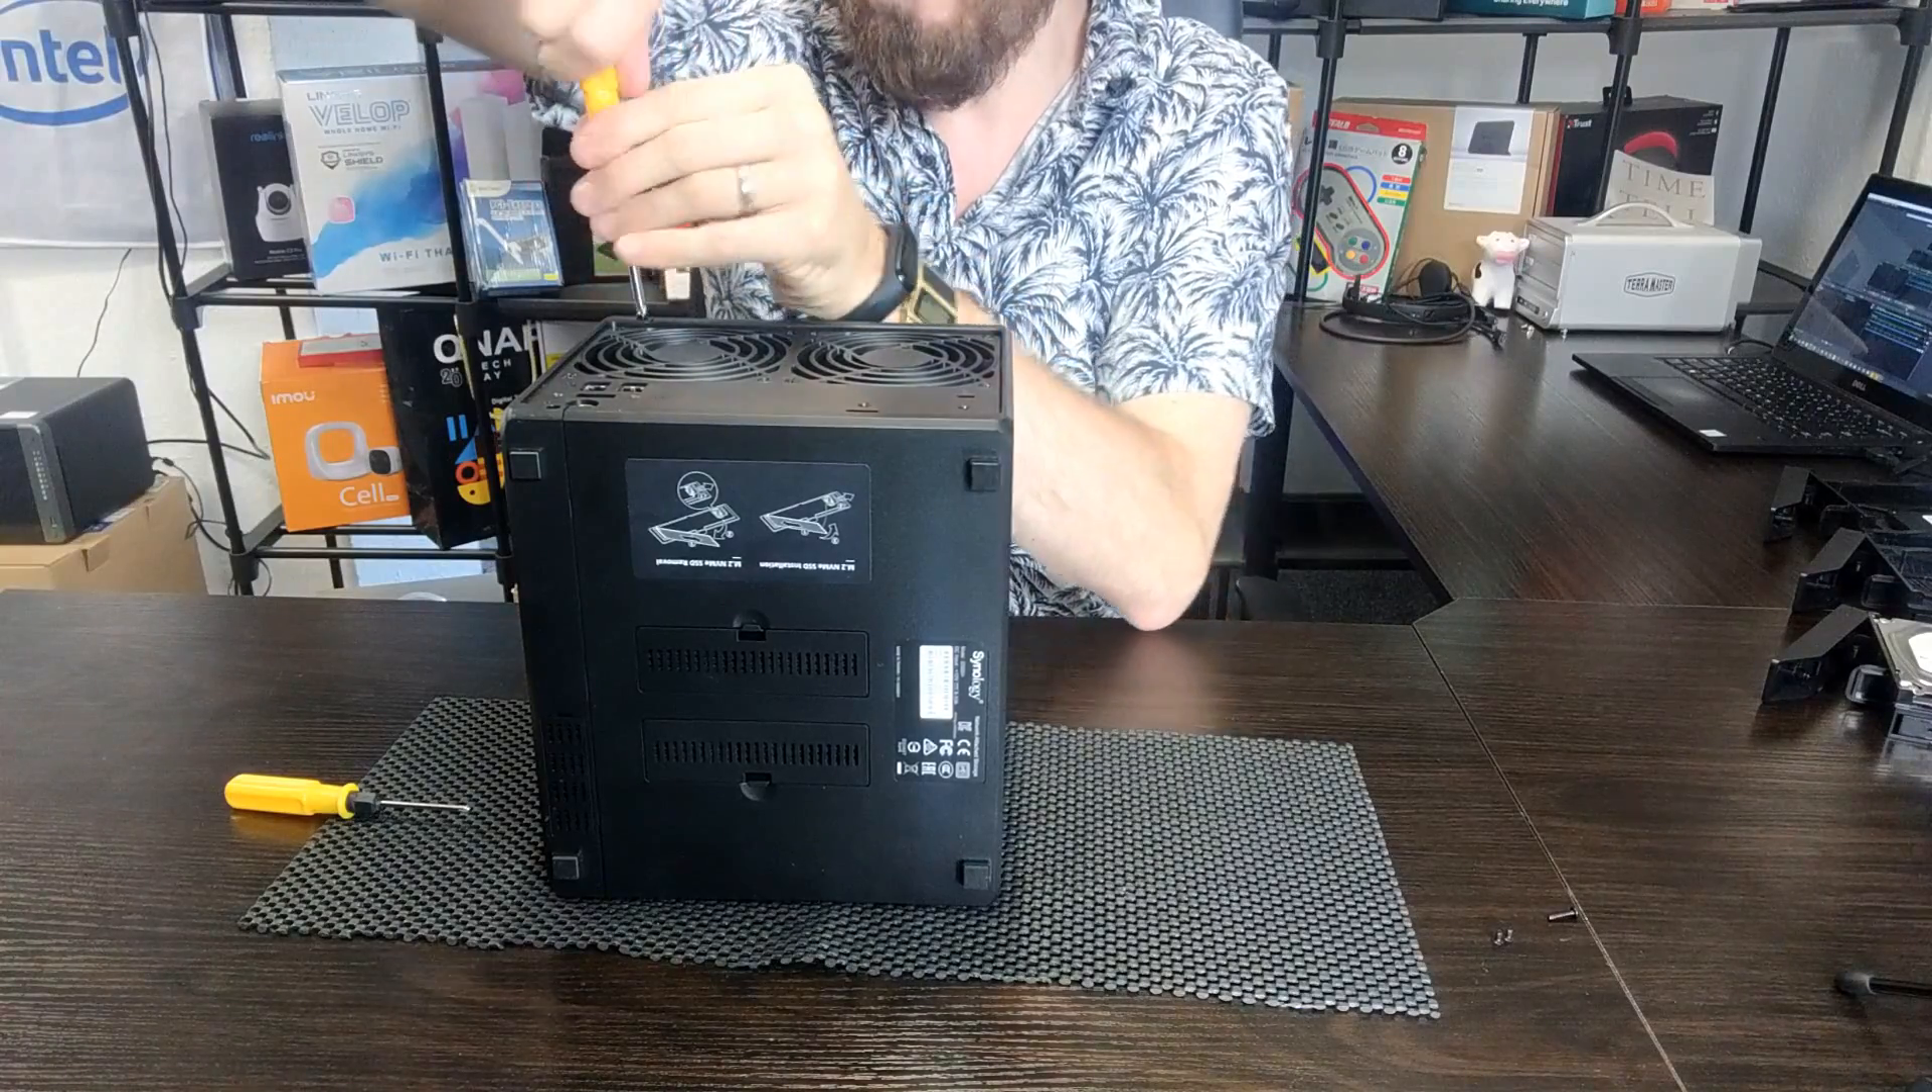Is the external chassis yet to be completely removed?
Yes.